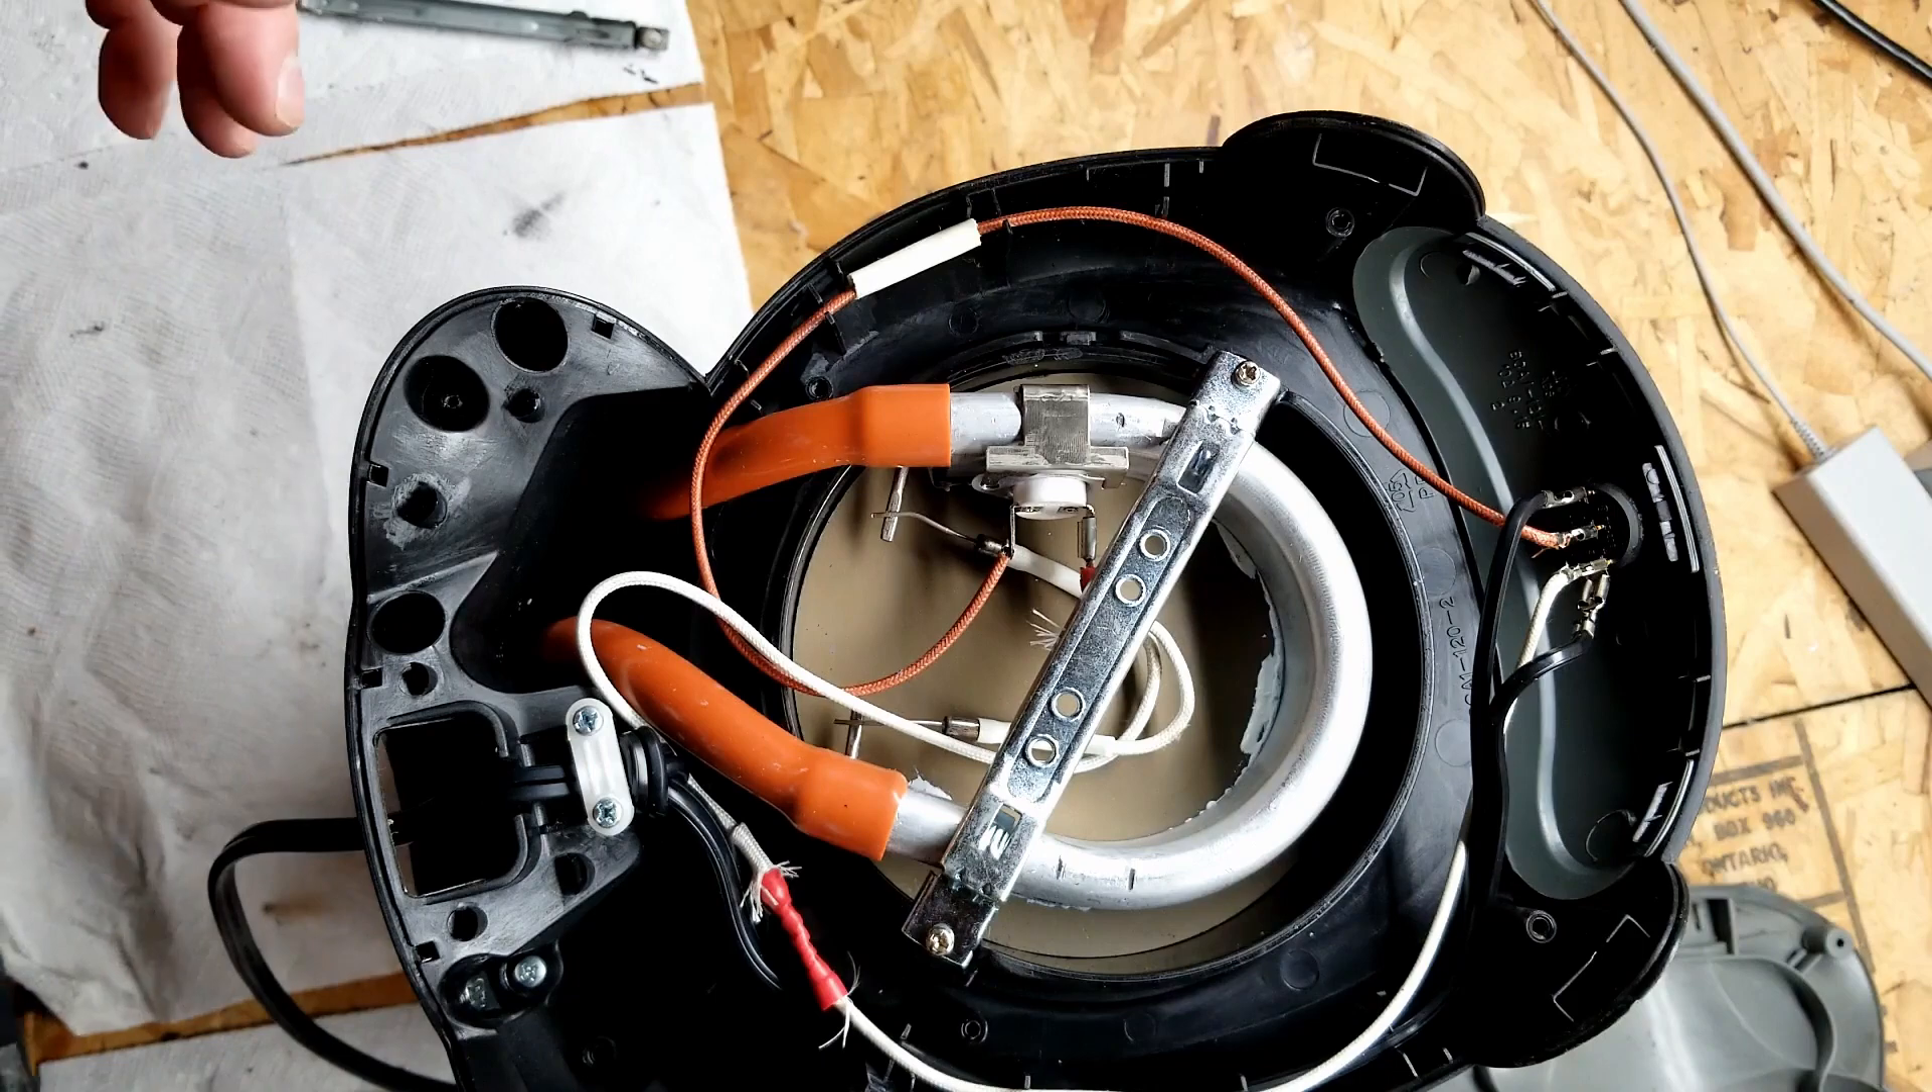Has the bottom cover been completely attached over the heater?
No.